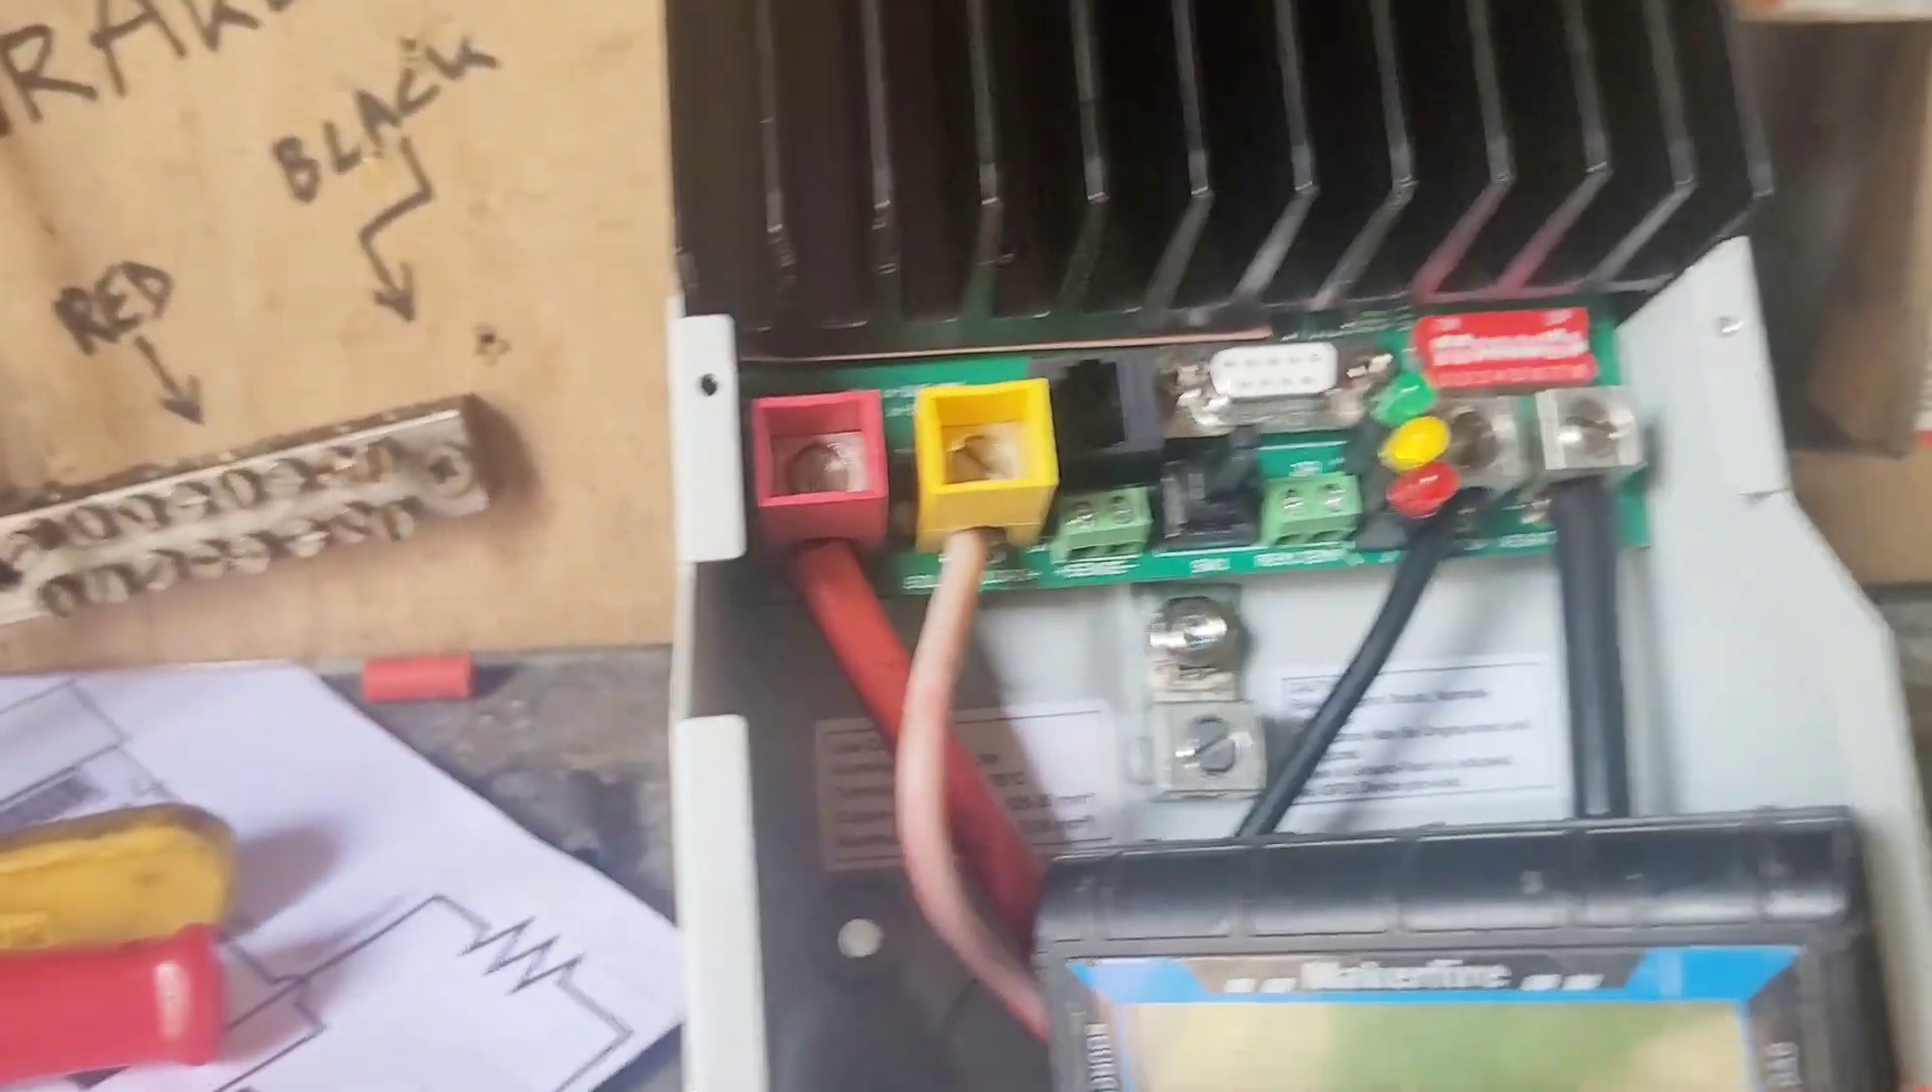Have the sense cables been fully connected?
No.